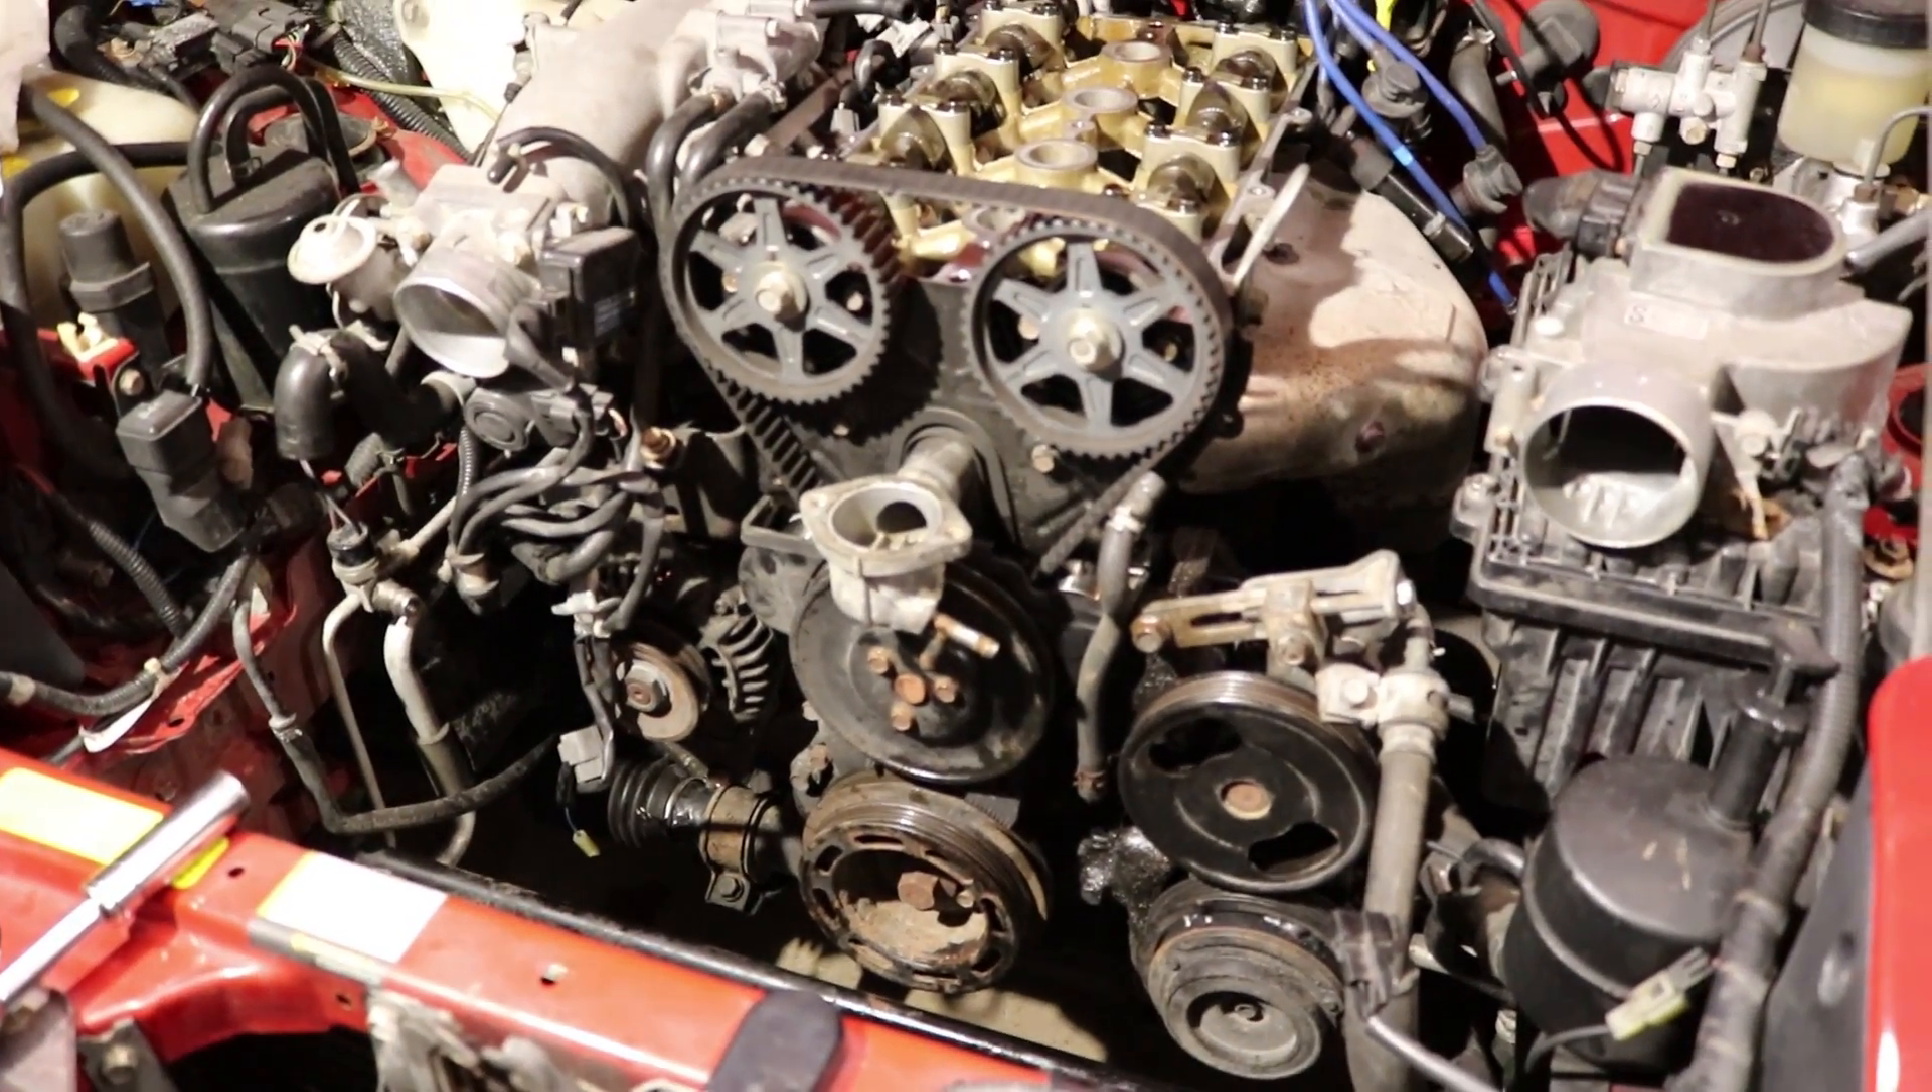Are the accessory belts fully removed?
Yes.